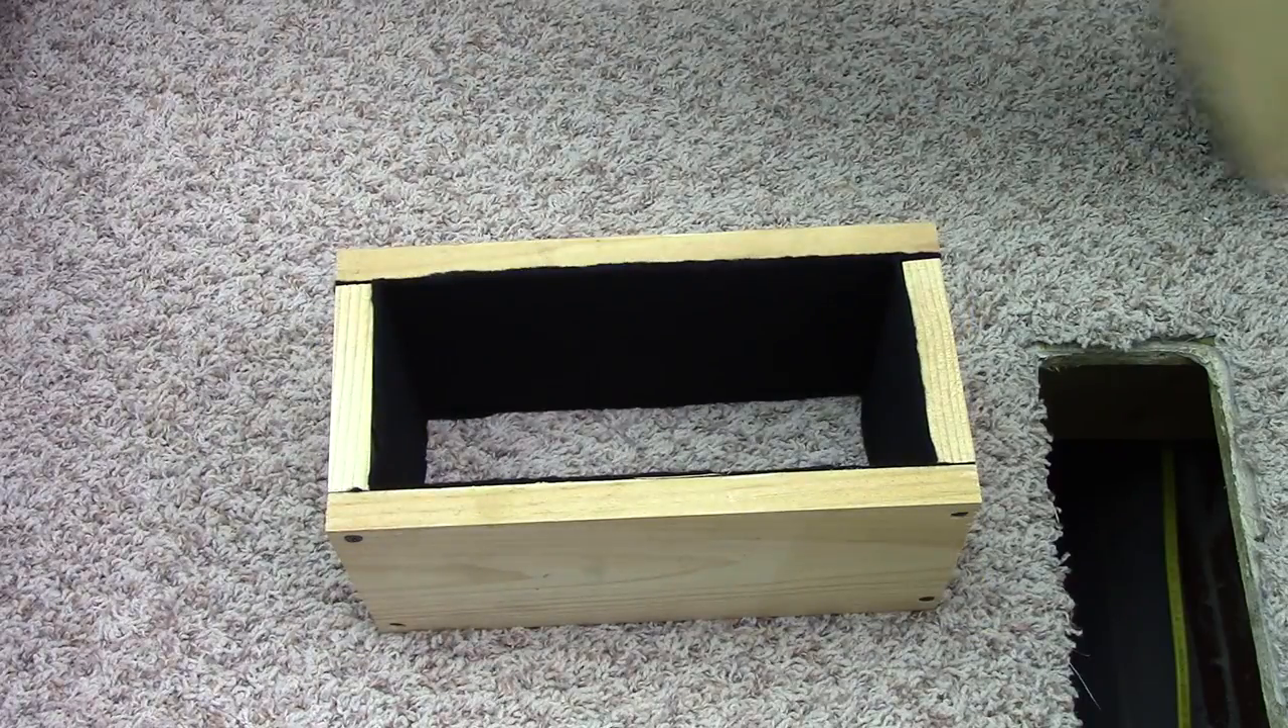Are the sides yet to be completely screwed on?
No.